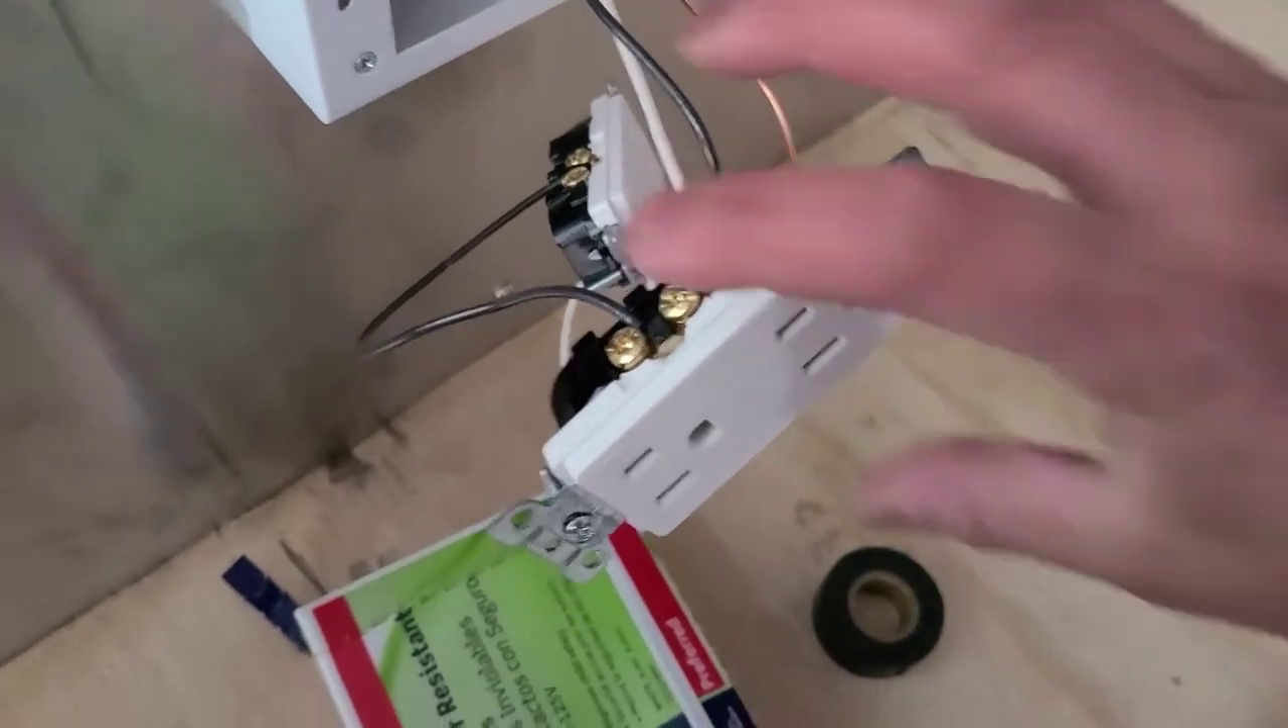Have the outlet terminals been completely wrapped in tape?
No.